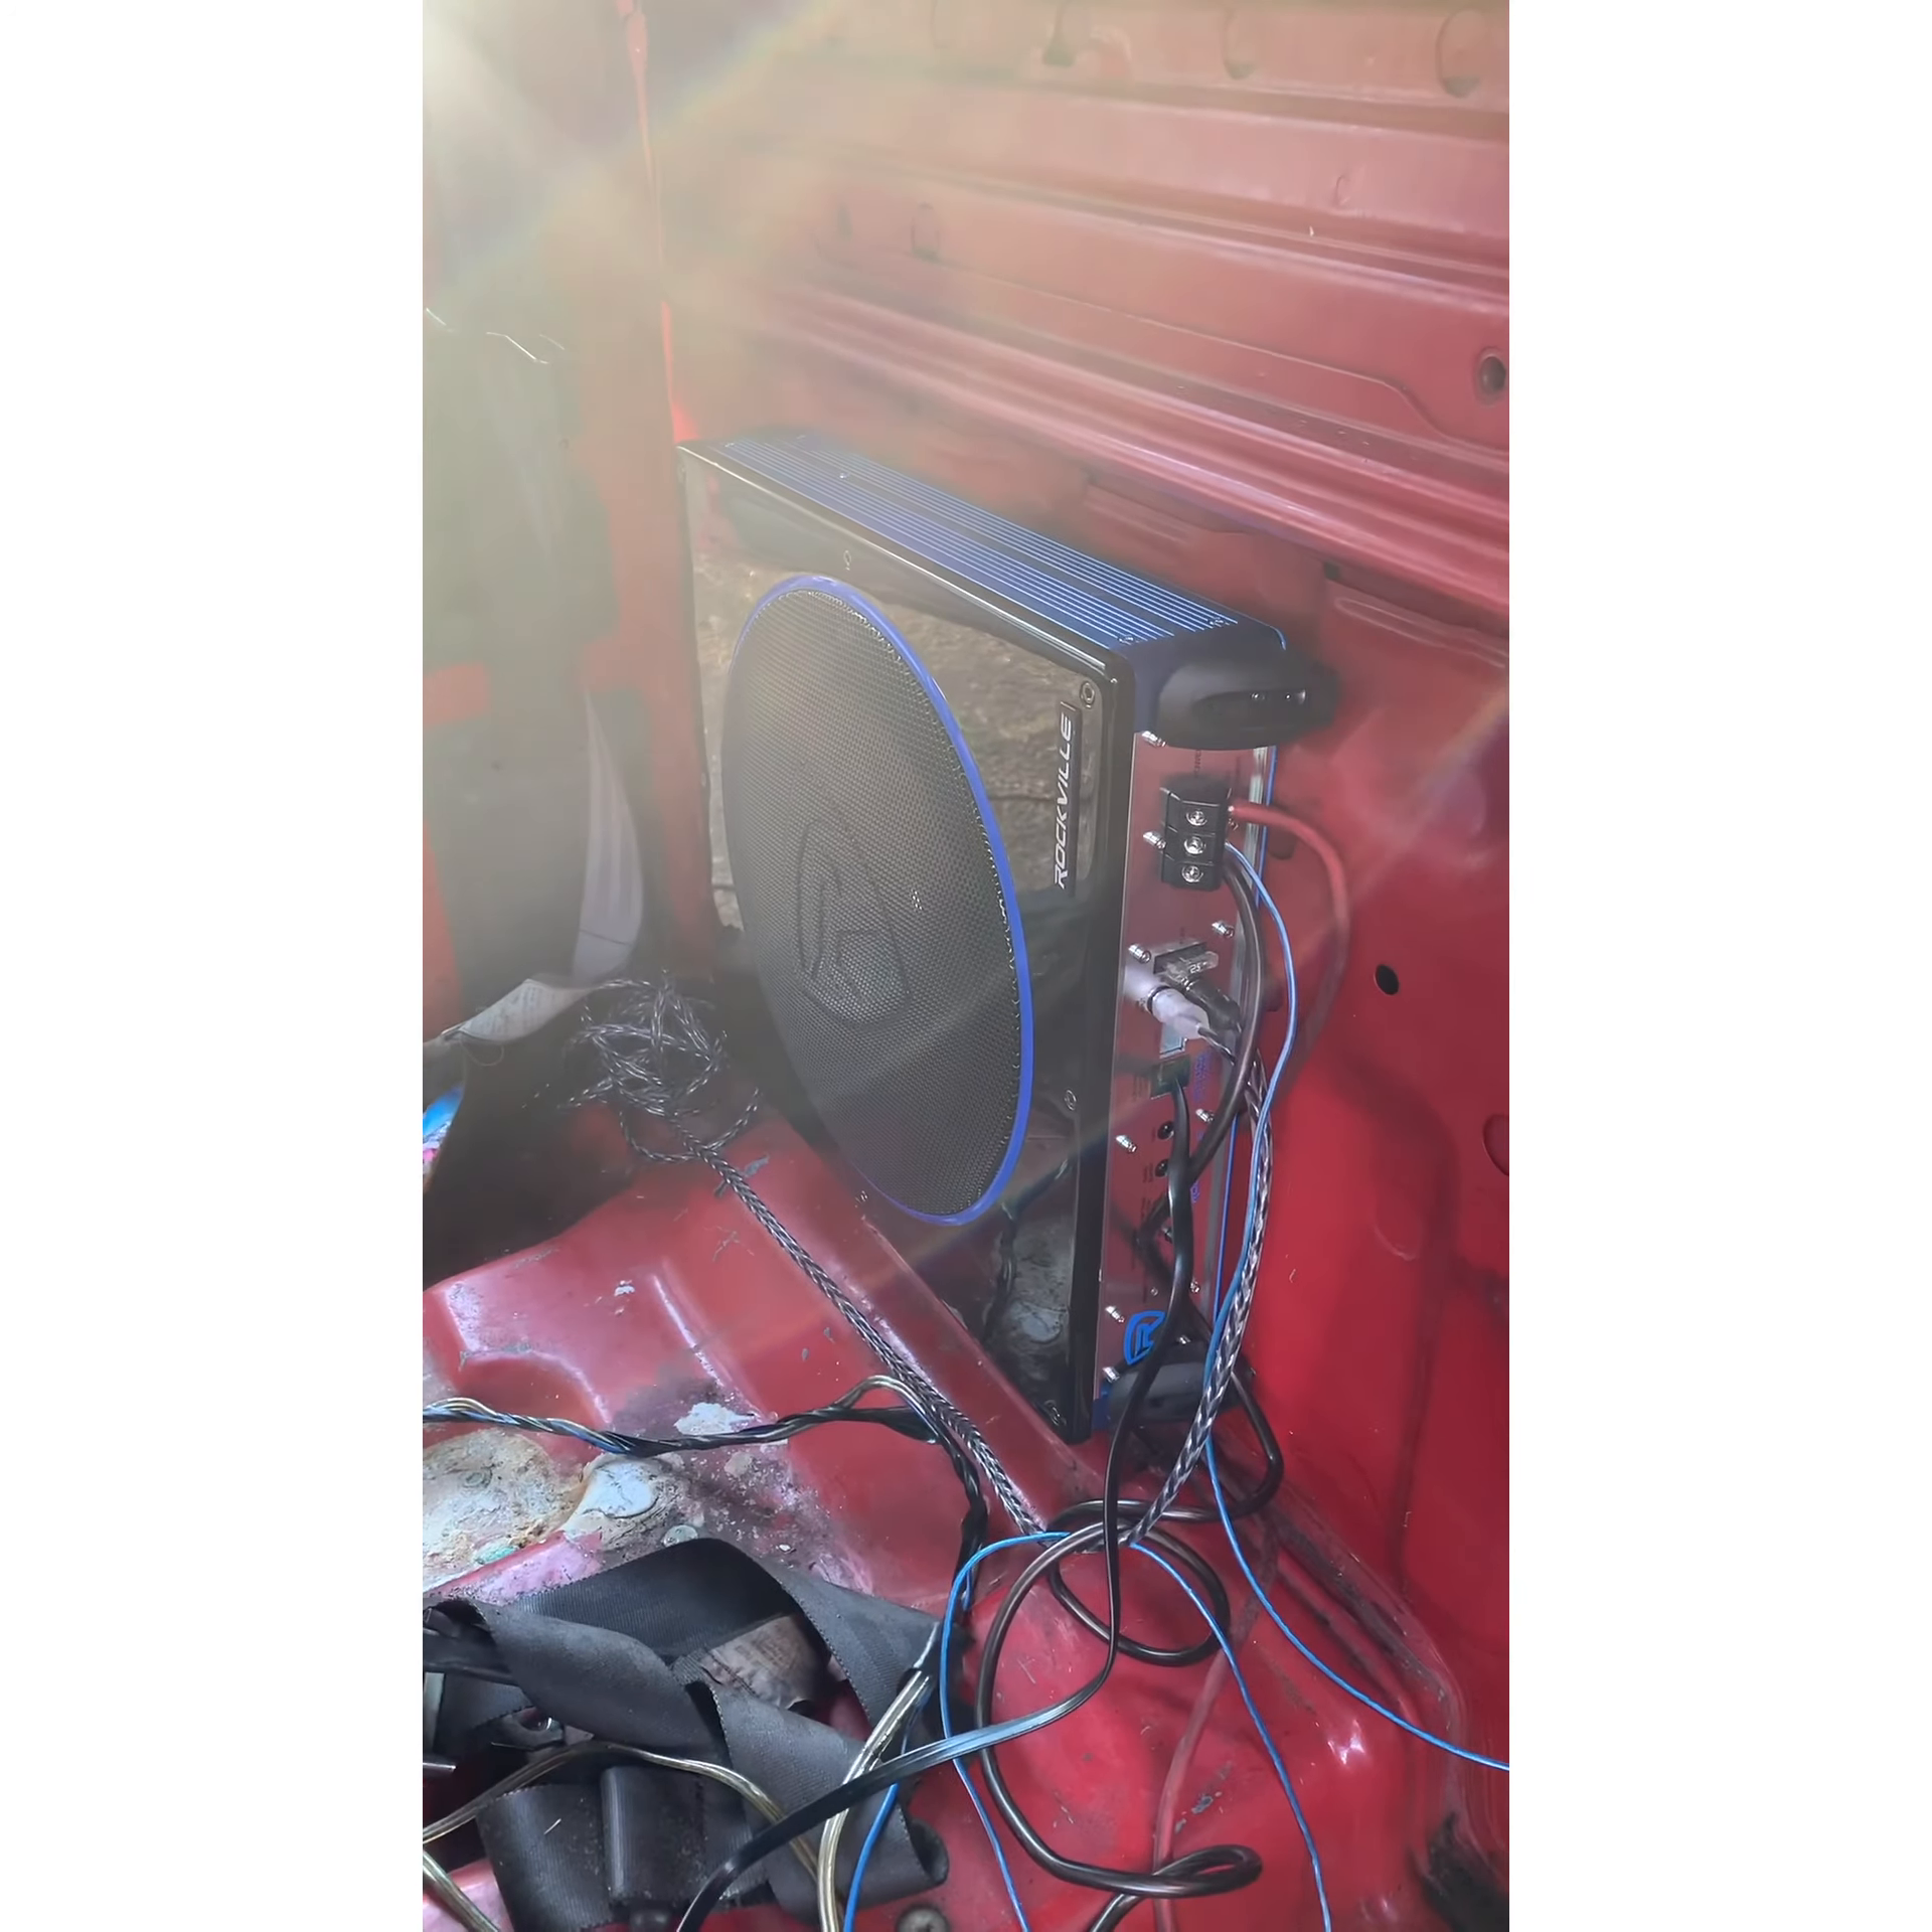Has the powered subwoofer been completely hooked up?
Yes.